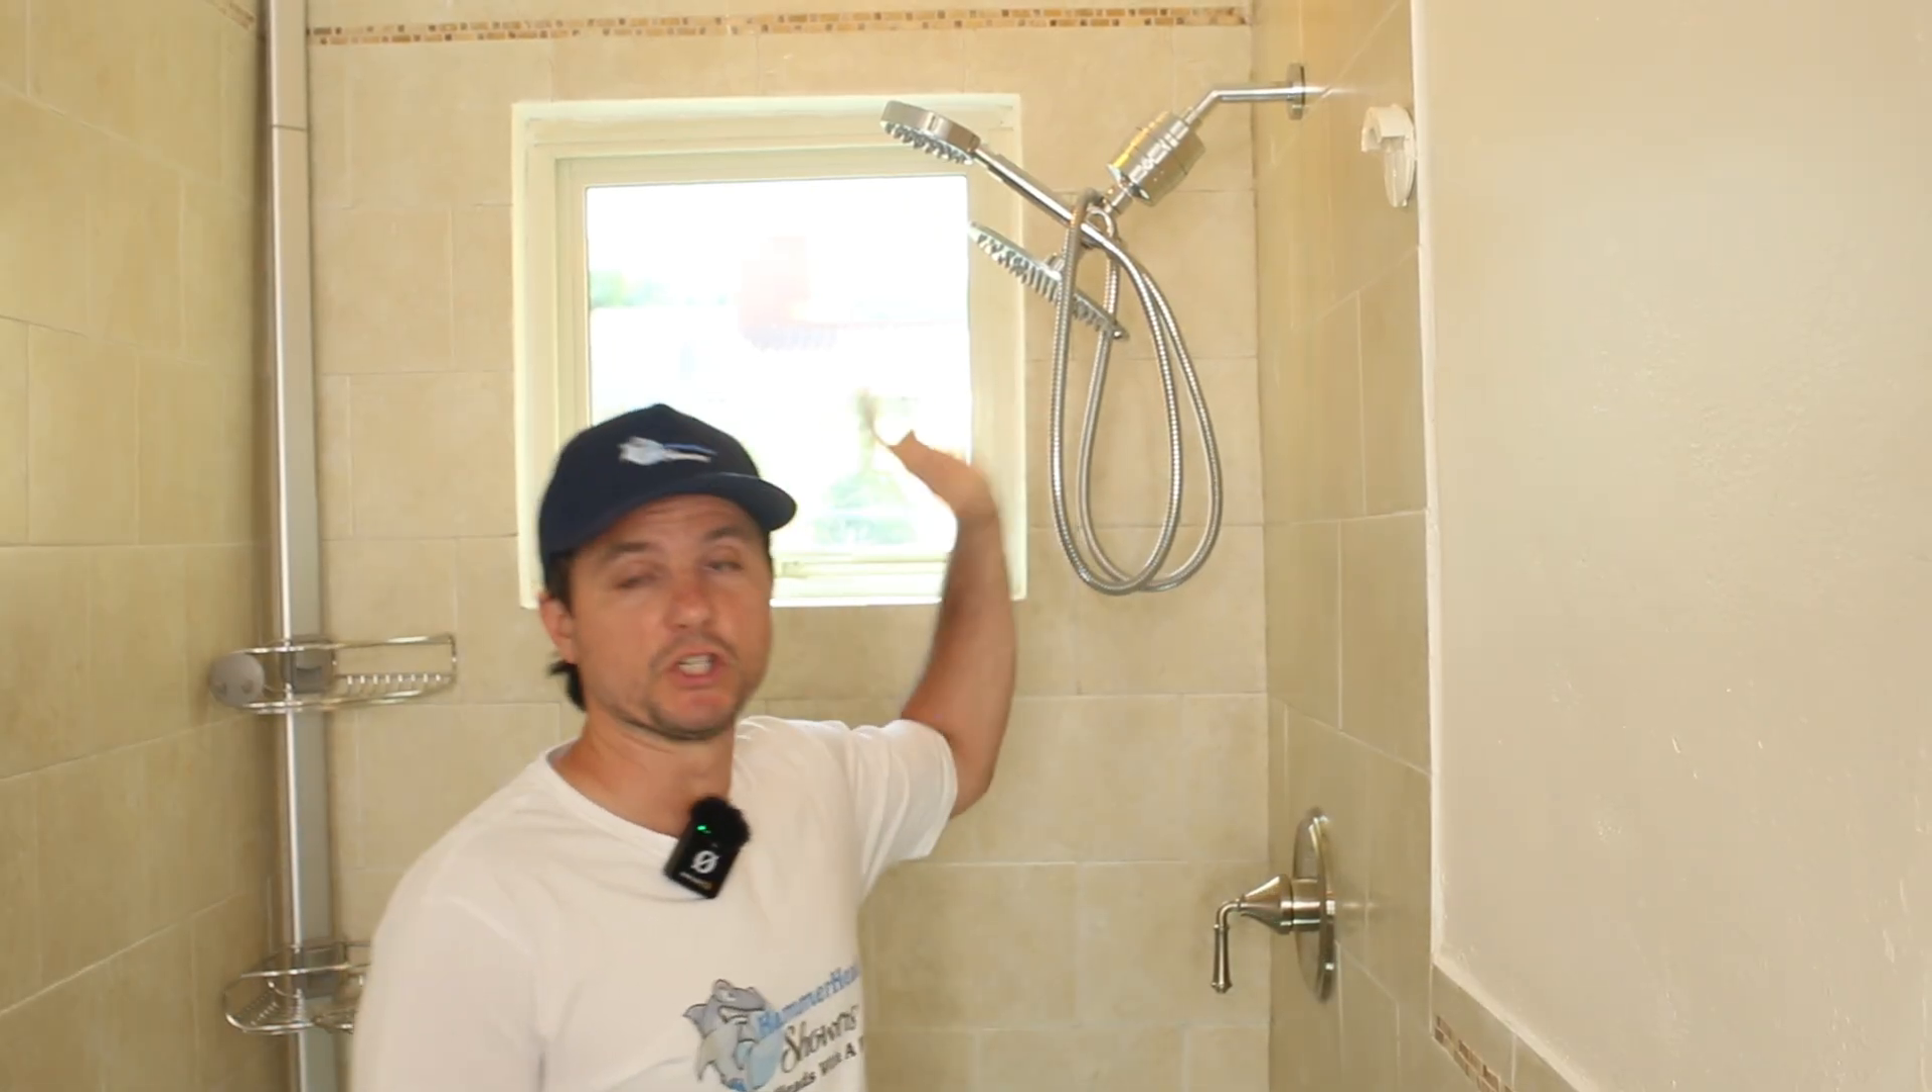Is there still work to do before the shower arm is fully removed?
Yes.